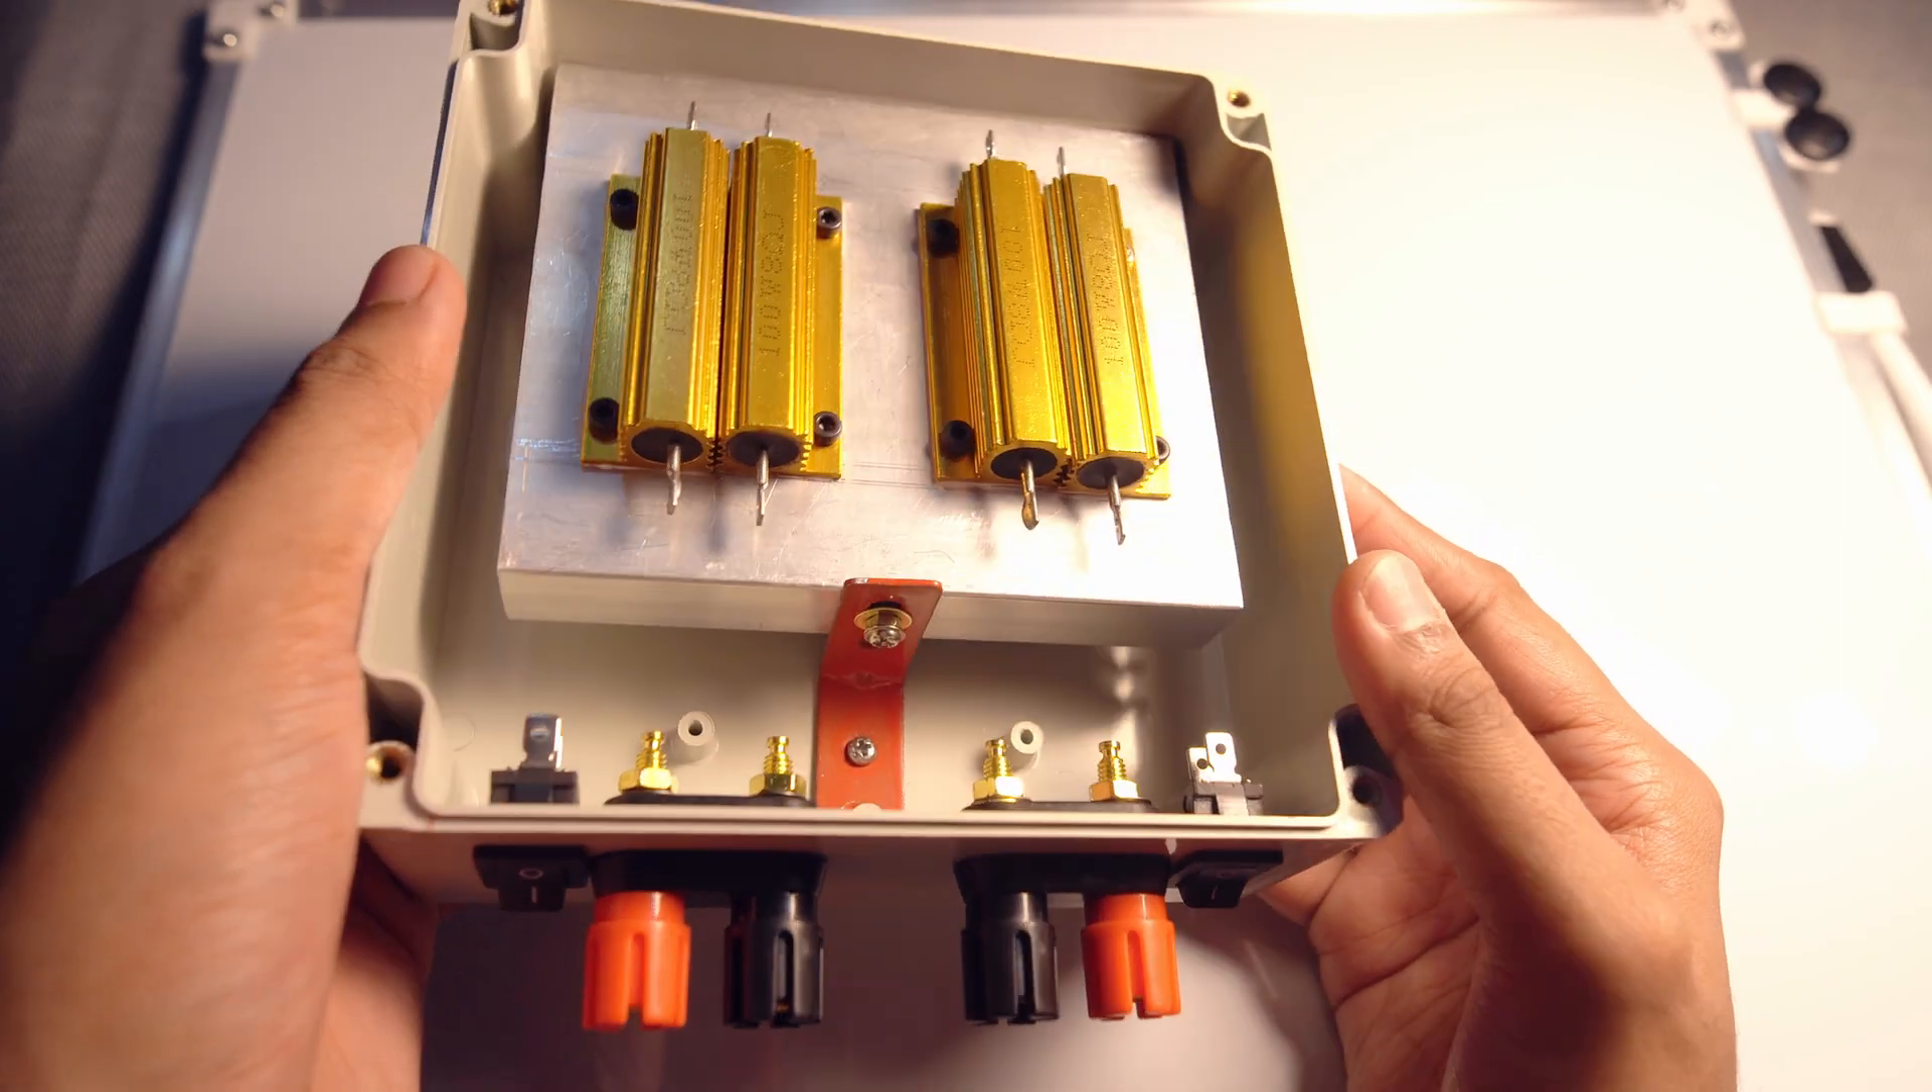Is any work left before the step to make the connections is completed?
Yes.